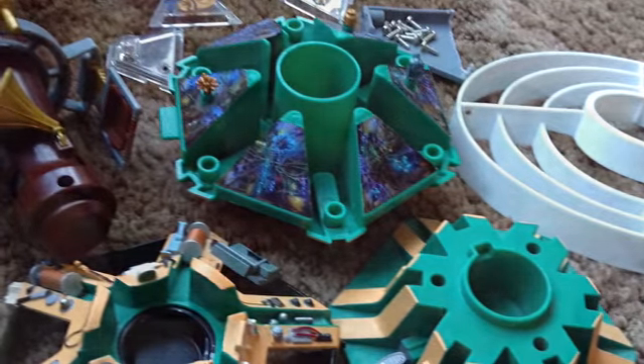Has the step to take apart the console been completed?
Yes.